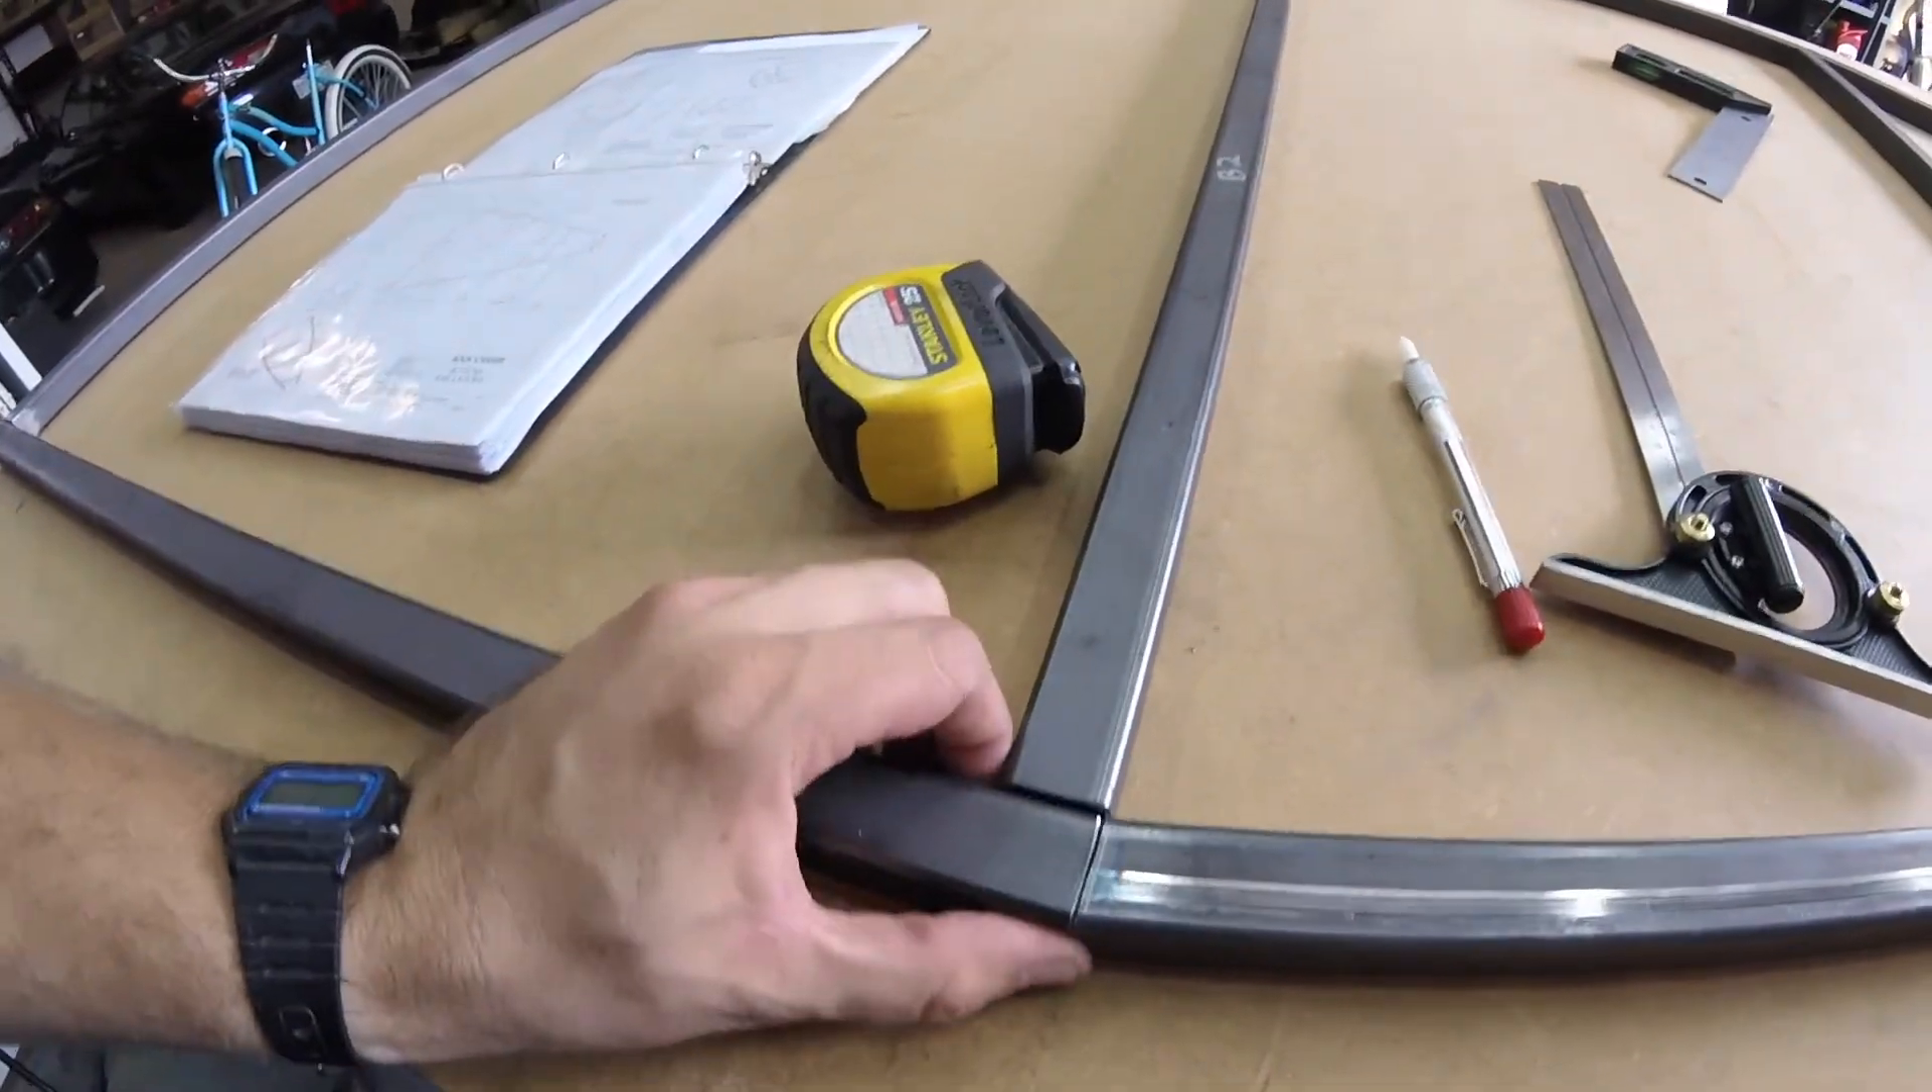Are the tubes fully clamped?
No.